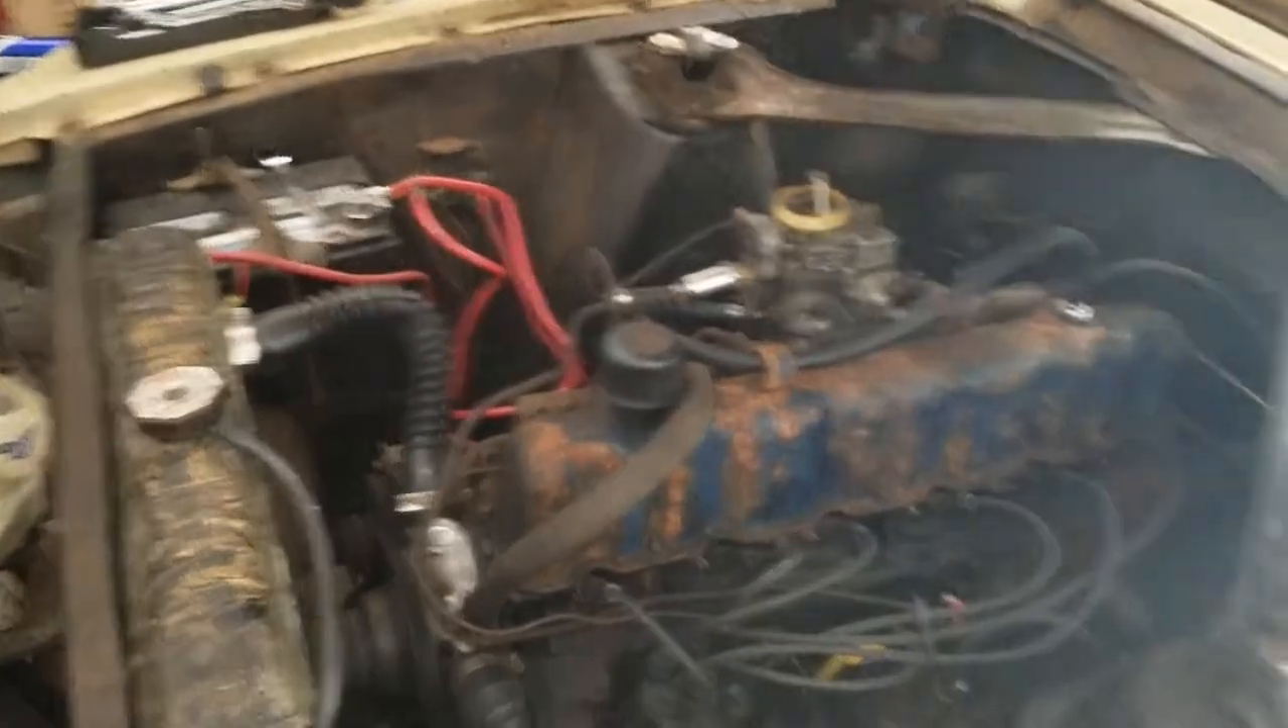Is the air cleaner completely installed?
No.